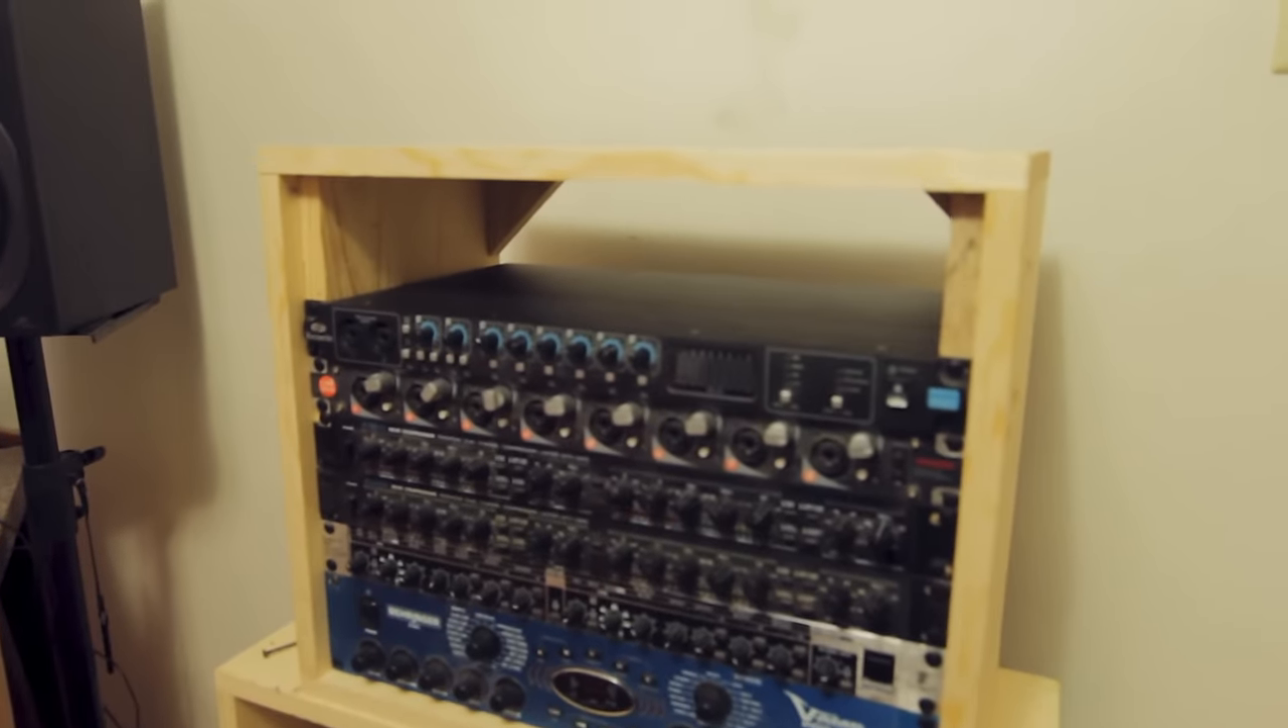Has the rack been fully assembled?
Yes.